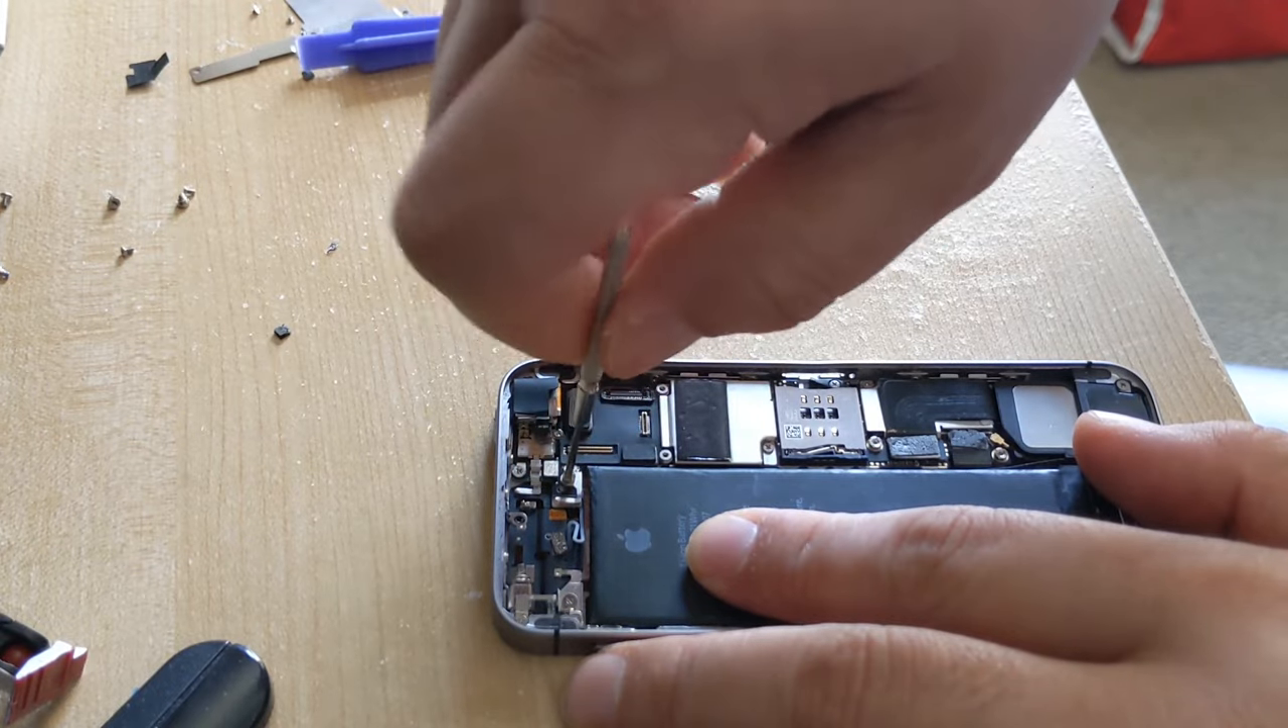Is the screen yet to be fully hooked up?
Yes.